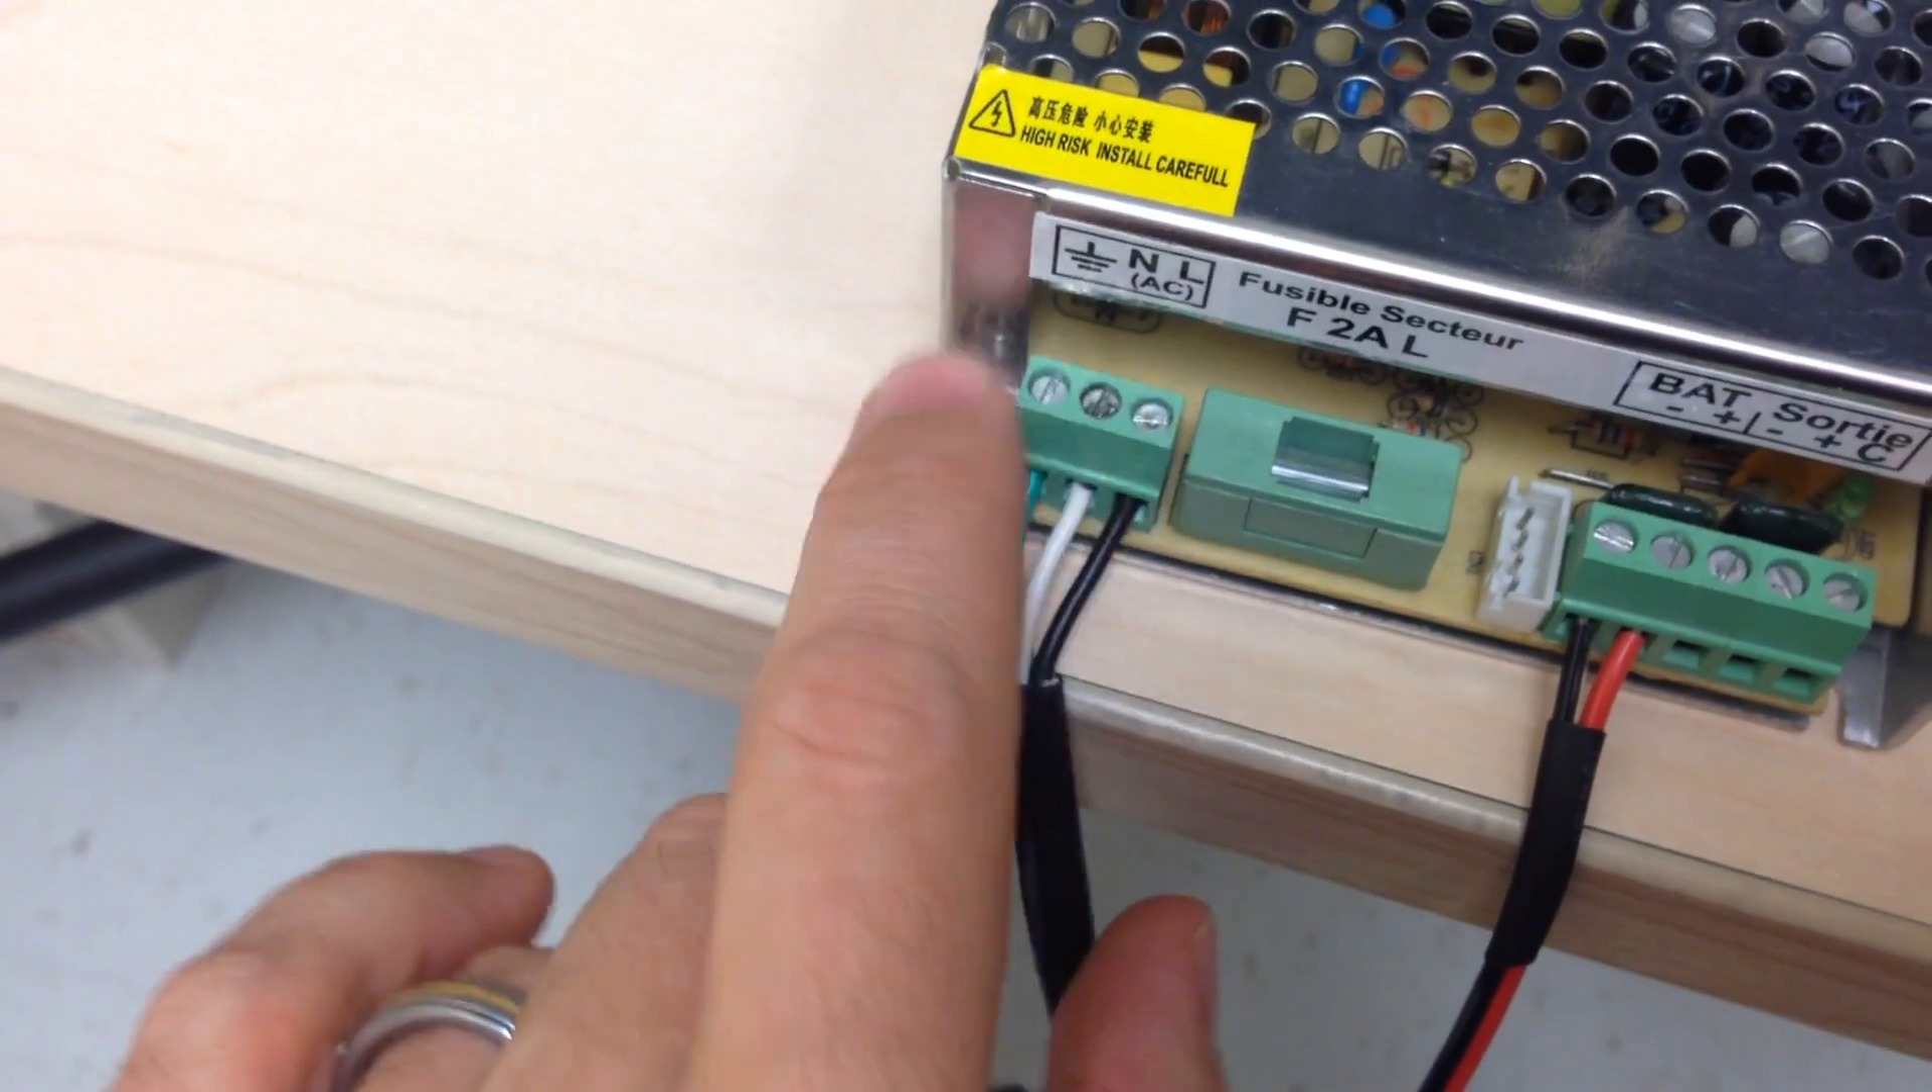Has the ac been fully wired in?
Yes.